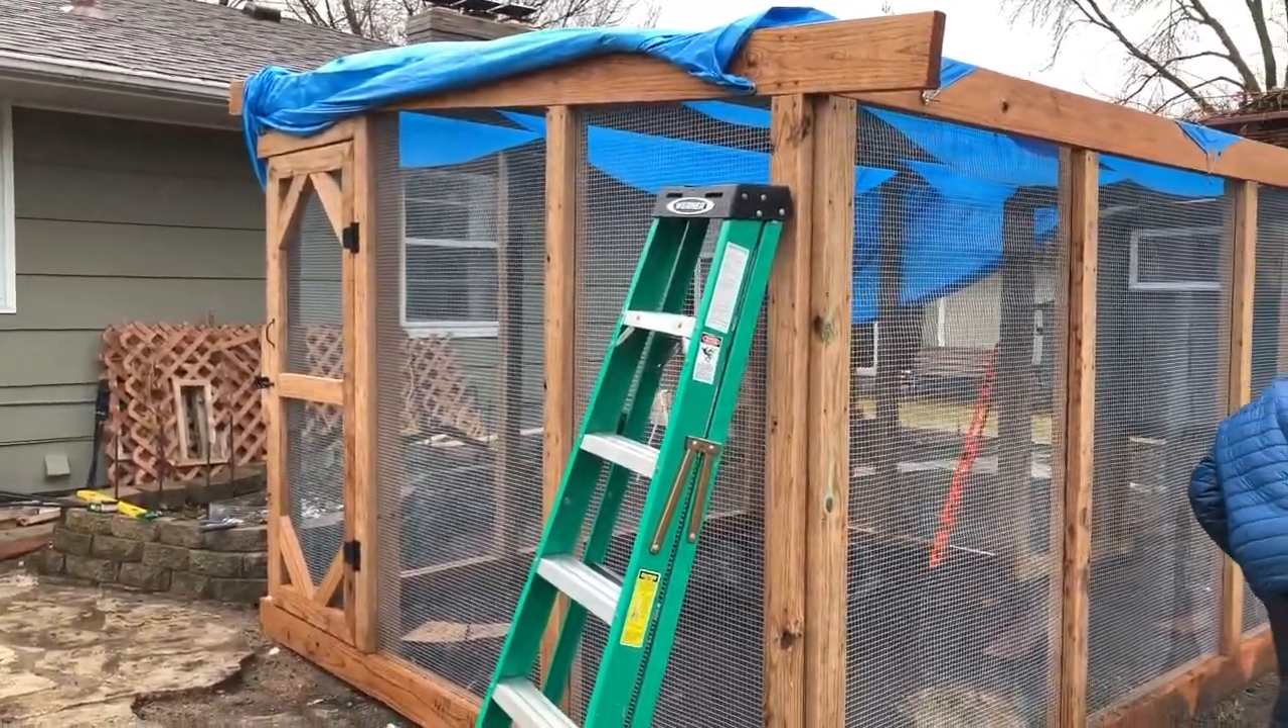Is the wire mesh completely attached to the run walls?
Yes.